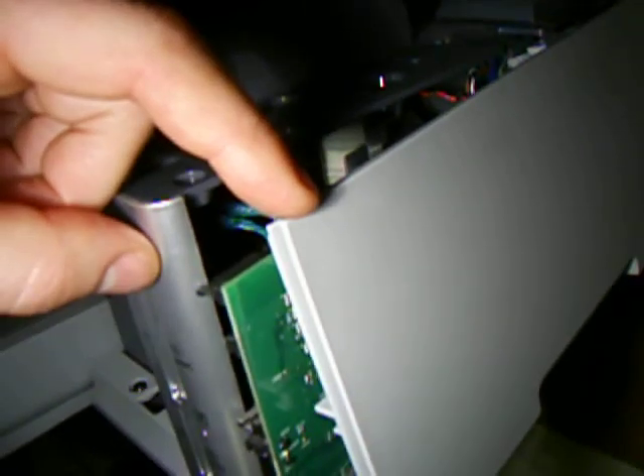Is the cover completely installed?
No.